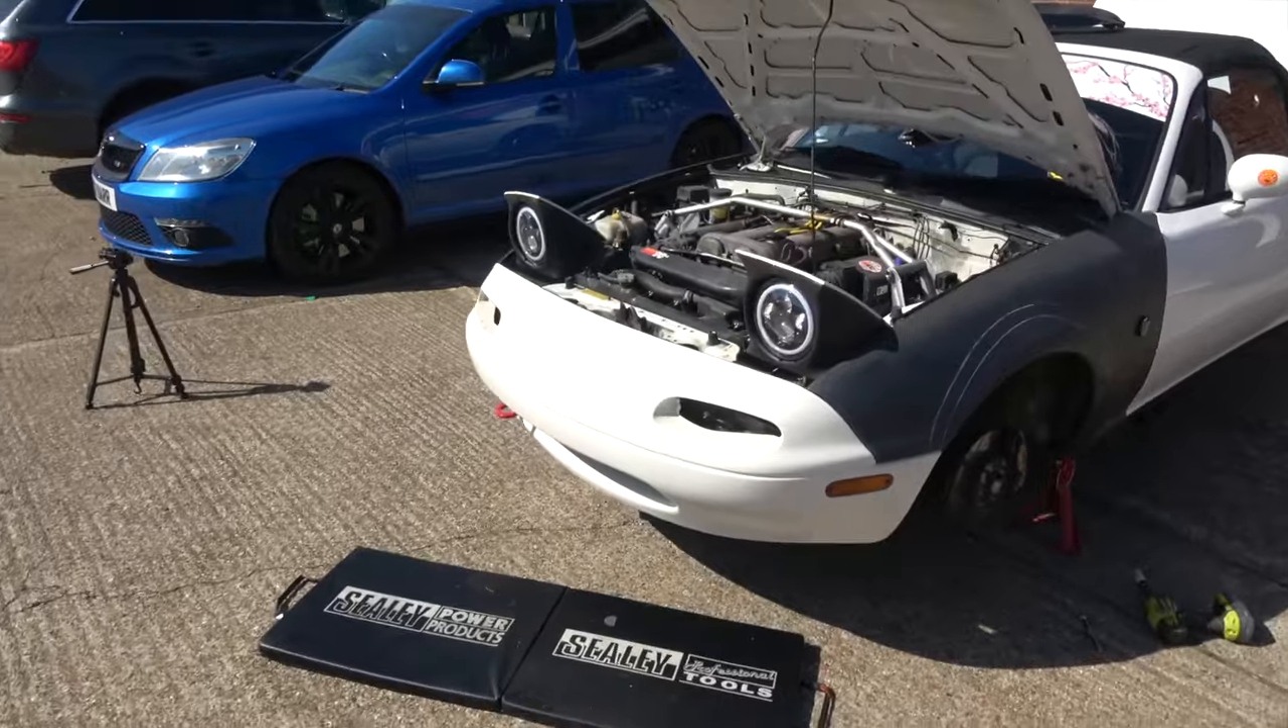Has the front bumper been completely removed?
No.